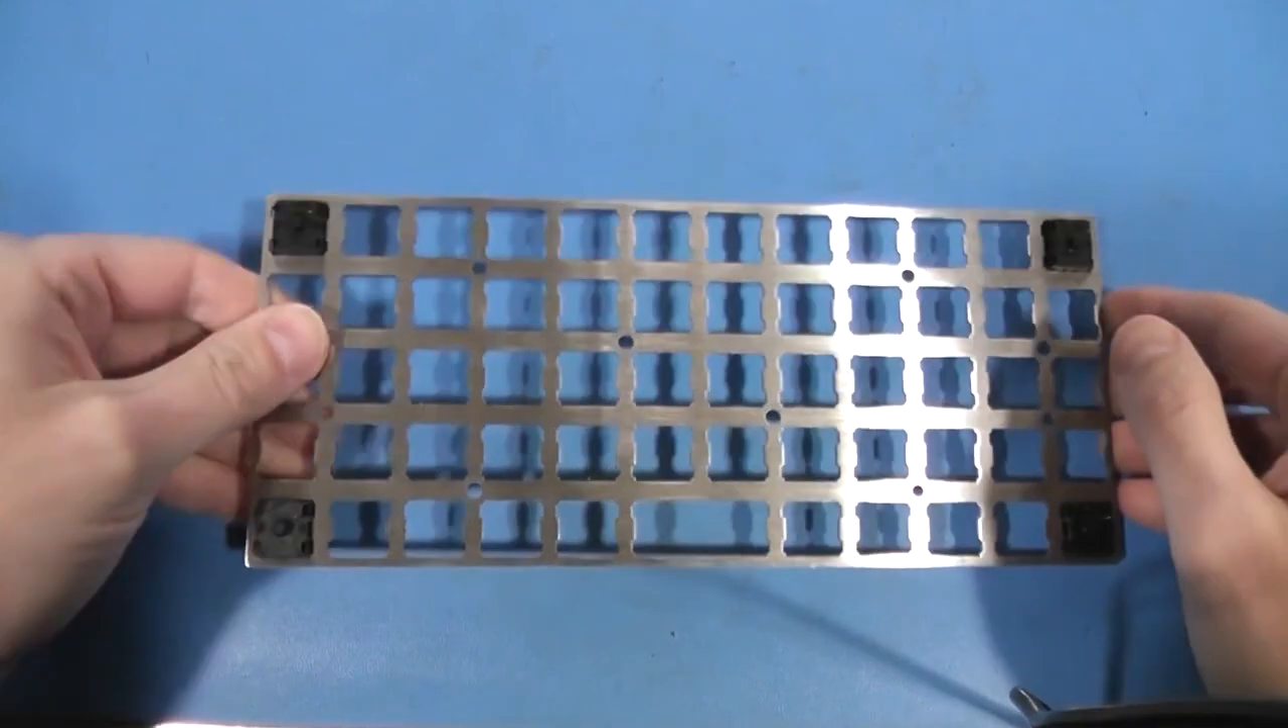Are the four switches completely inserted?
Yes.